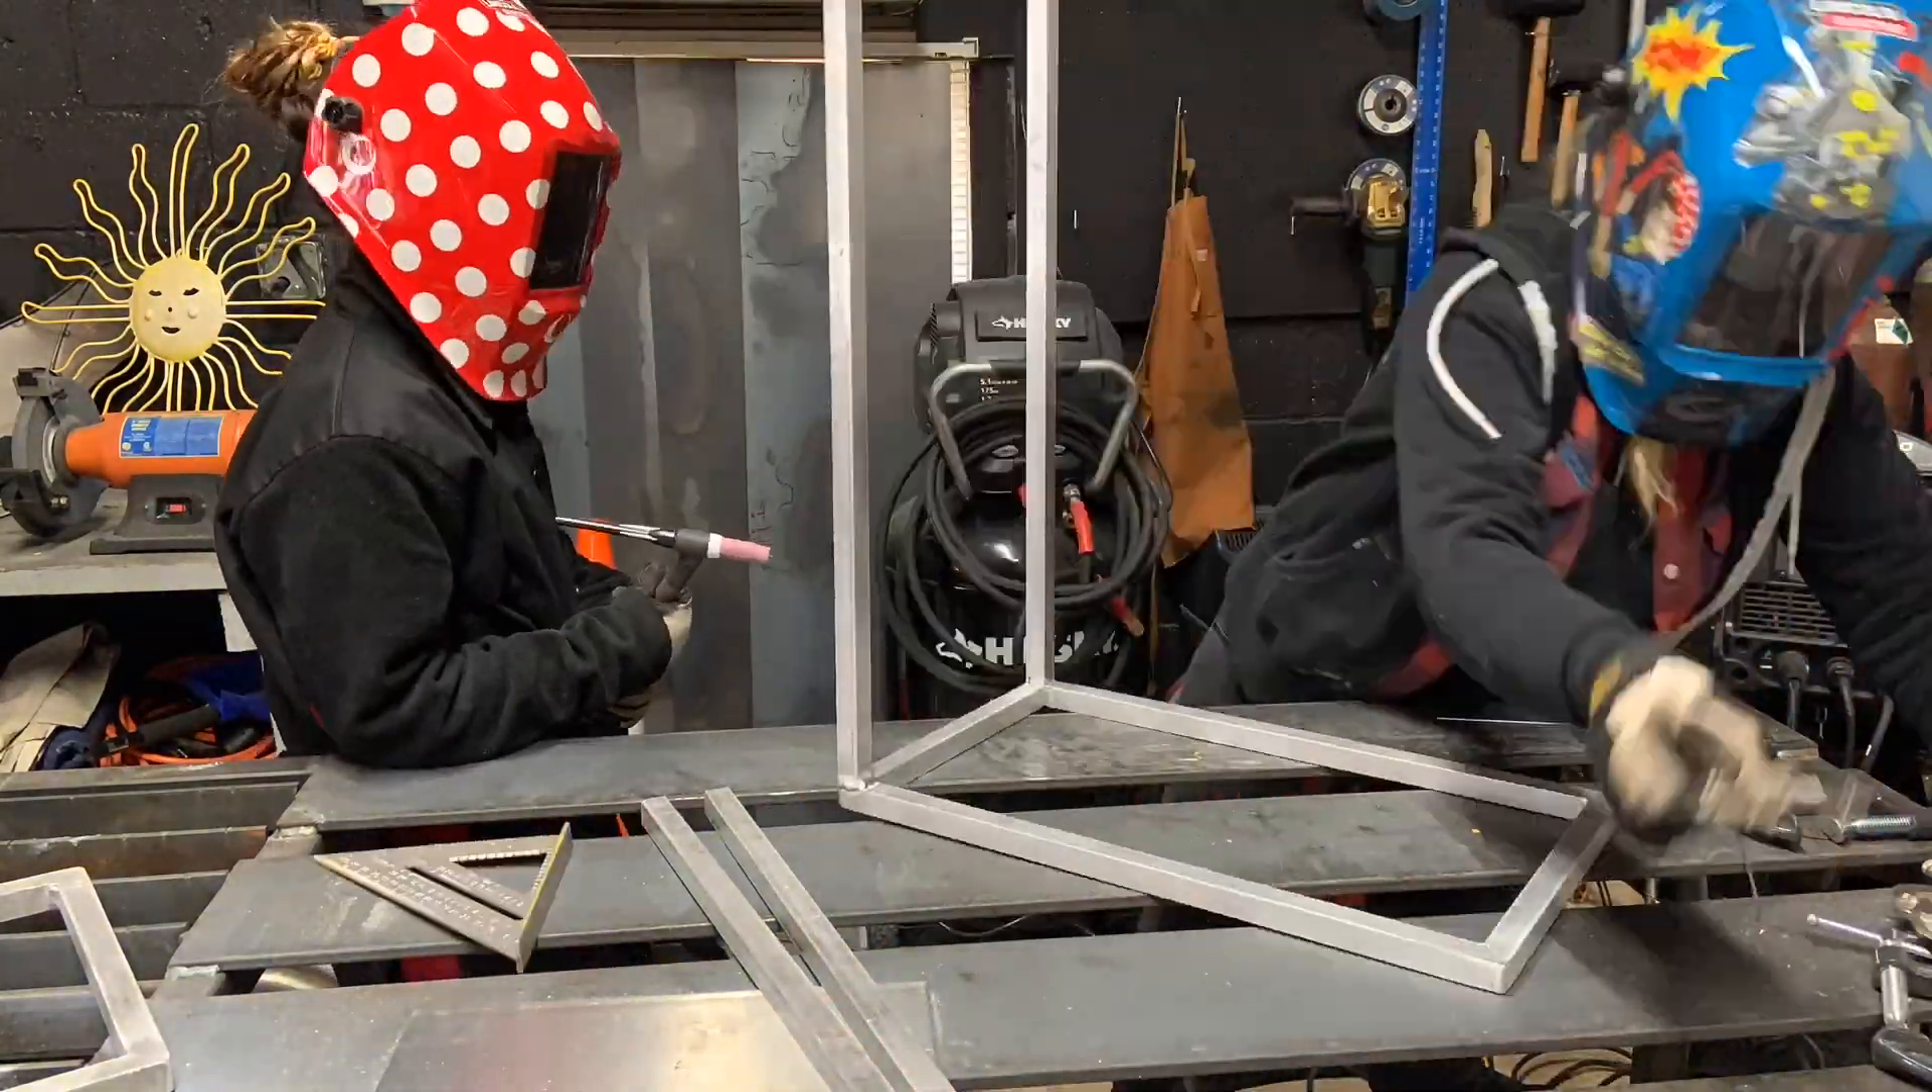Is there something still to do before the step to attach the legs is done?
Yes.